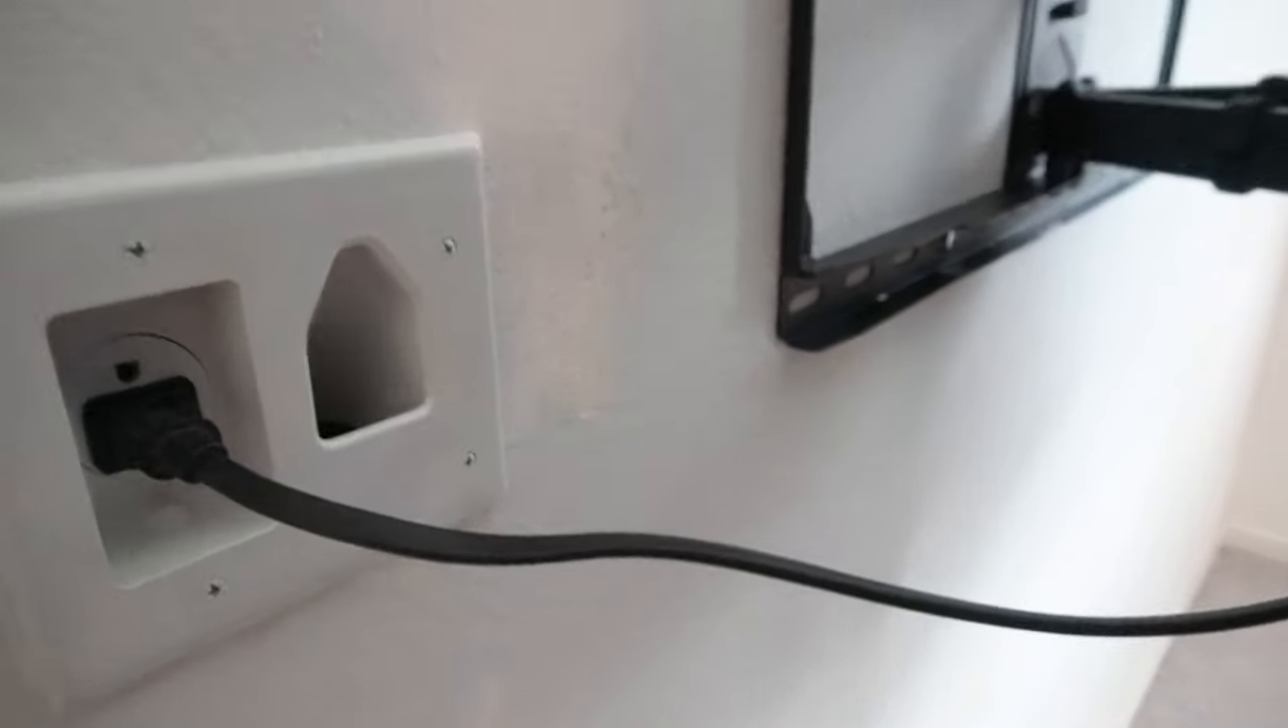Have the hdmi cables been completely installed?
No.